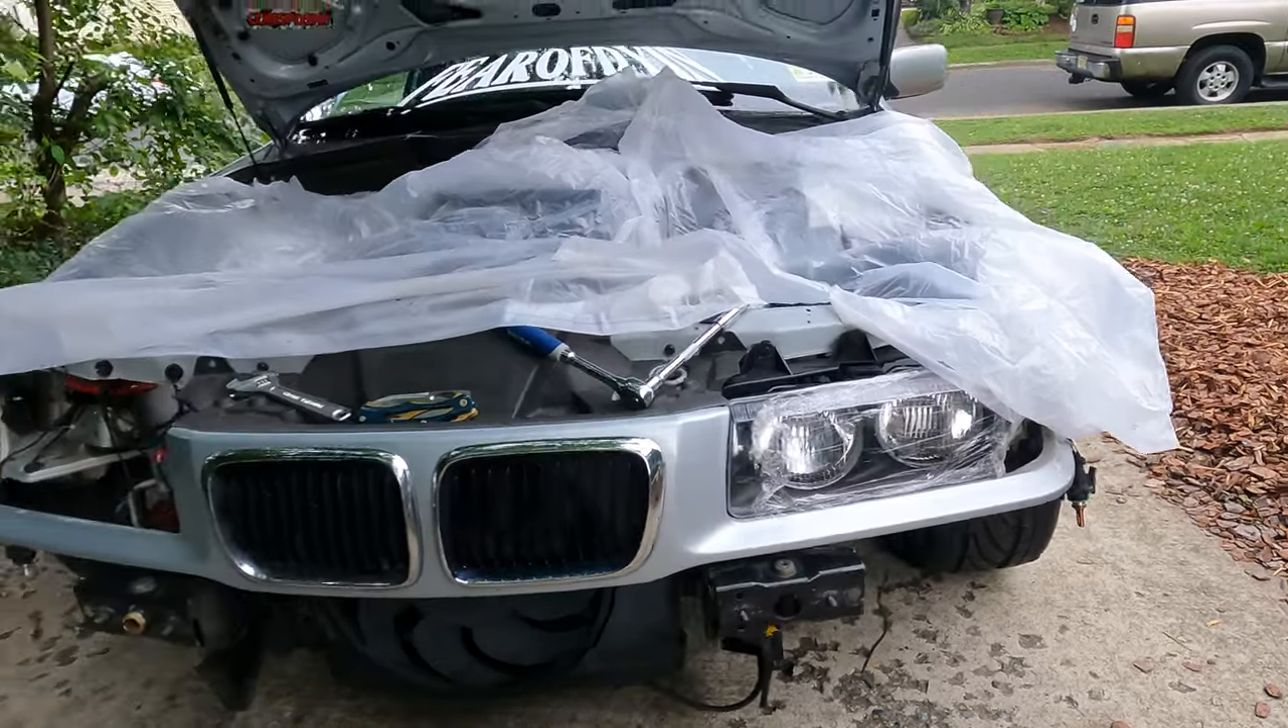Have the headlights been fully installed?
No.